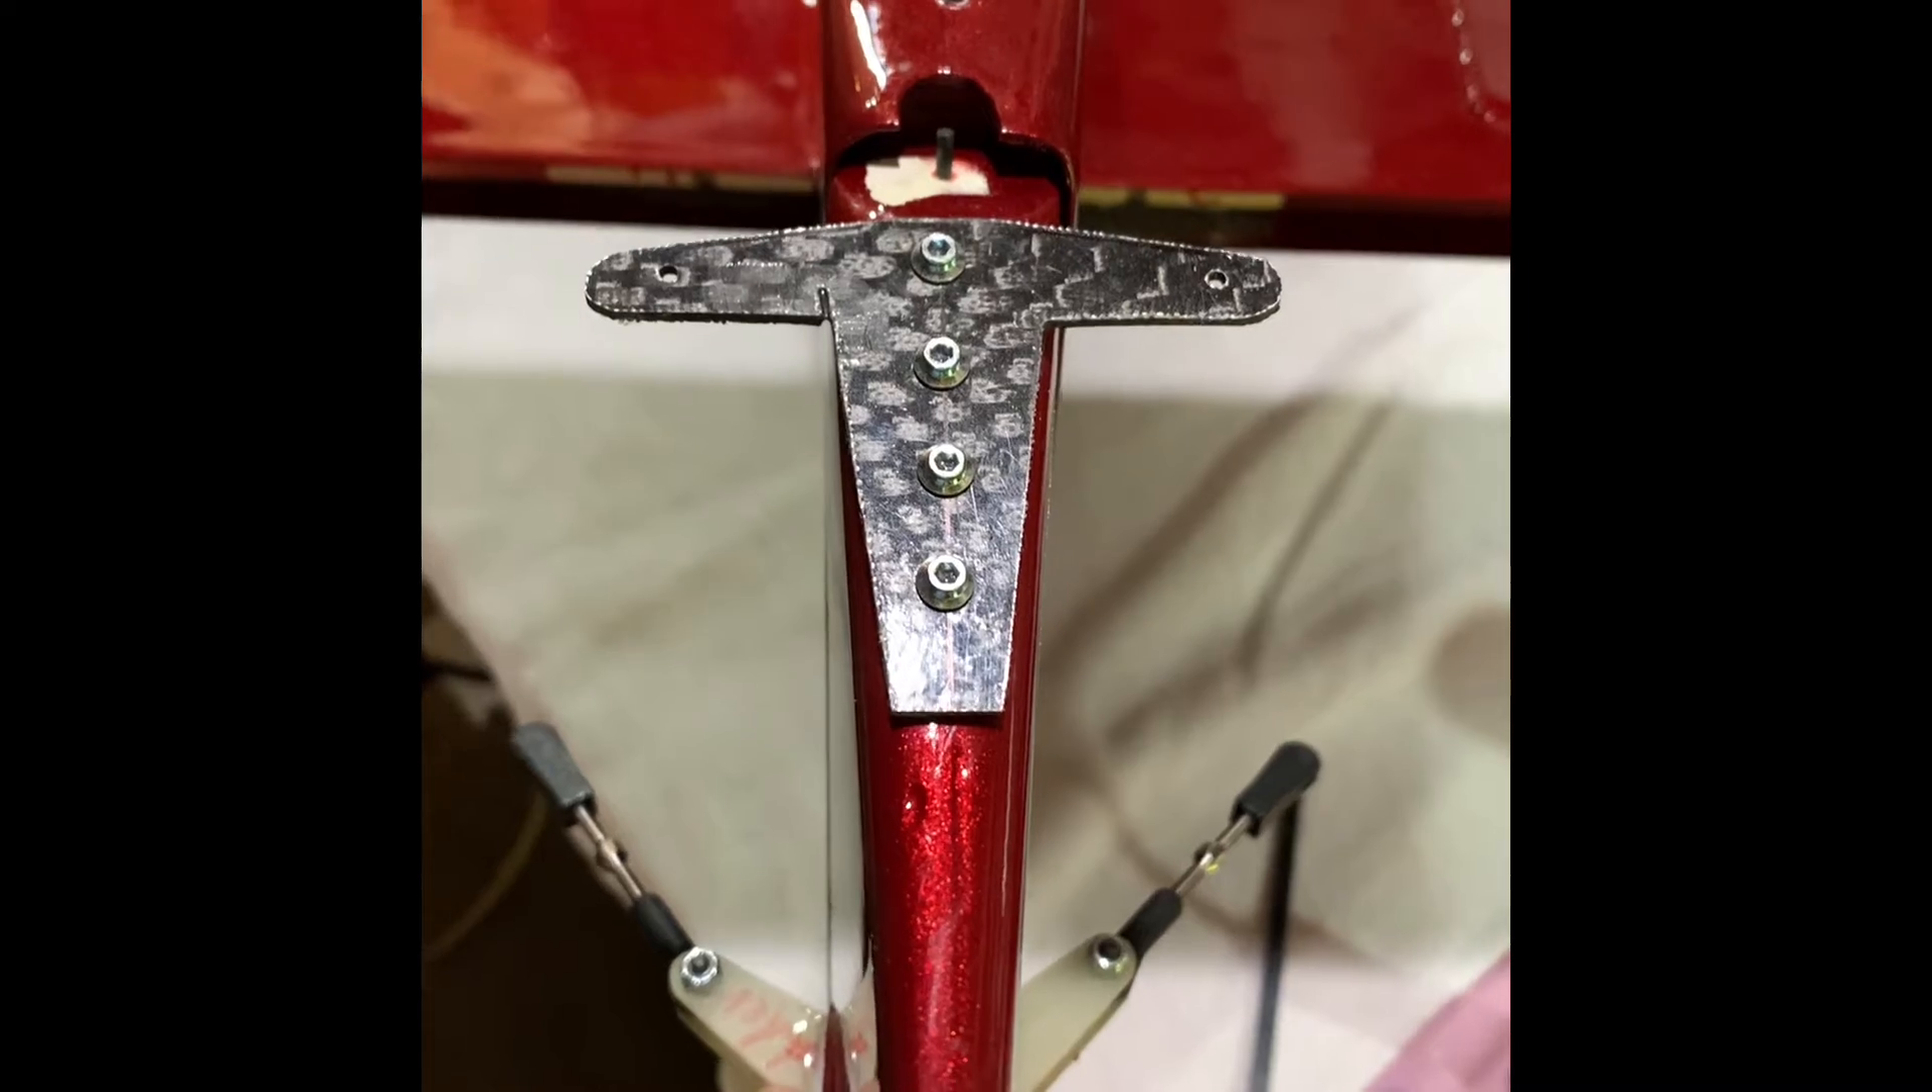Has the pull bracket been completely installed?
Yes.